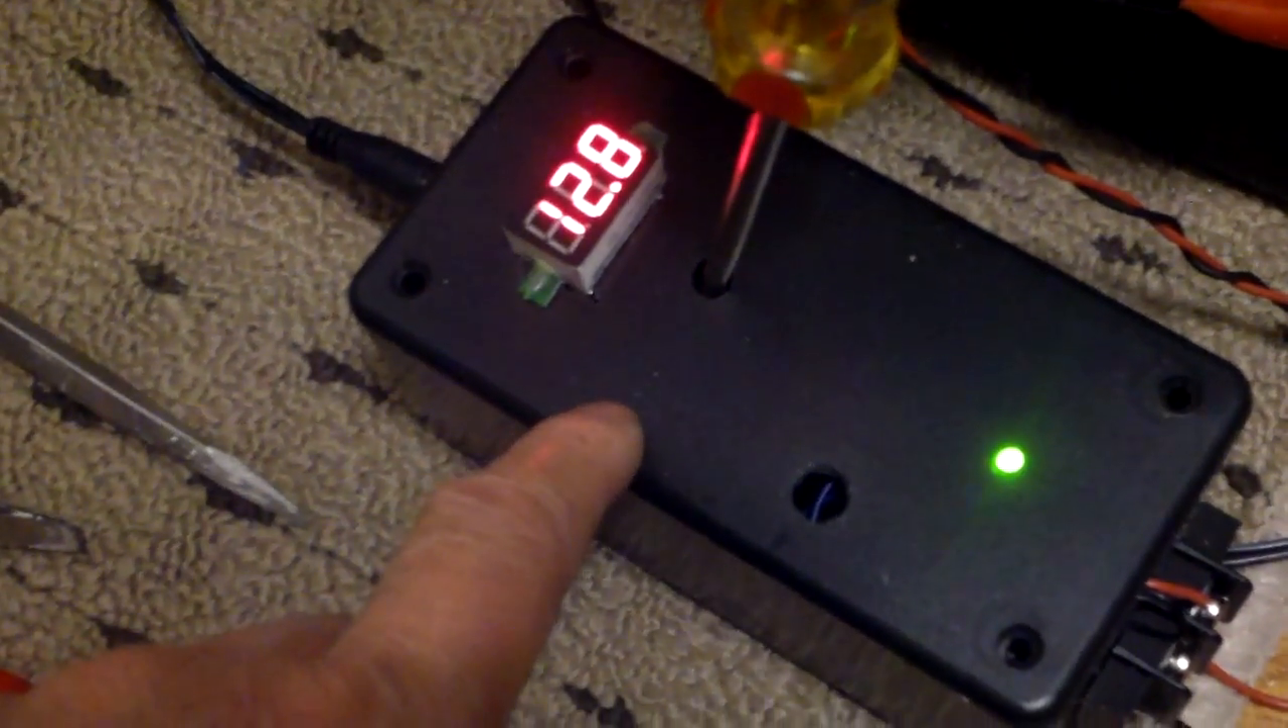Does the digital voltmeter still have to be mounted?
No.